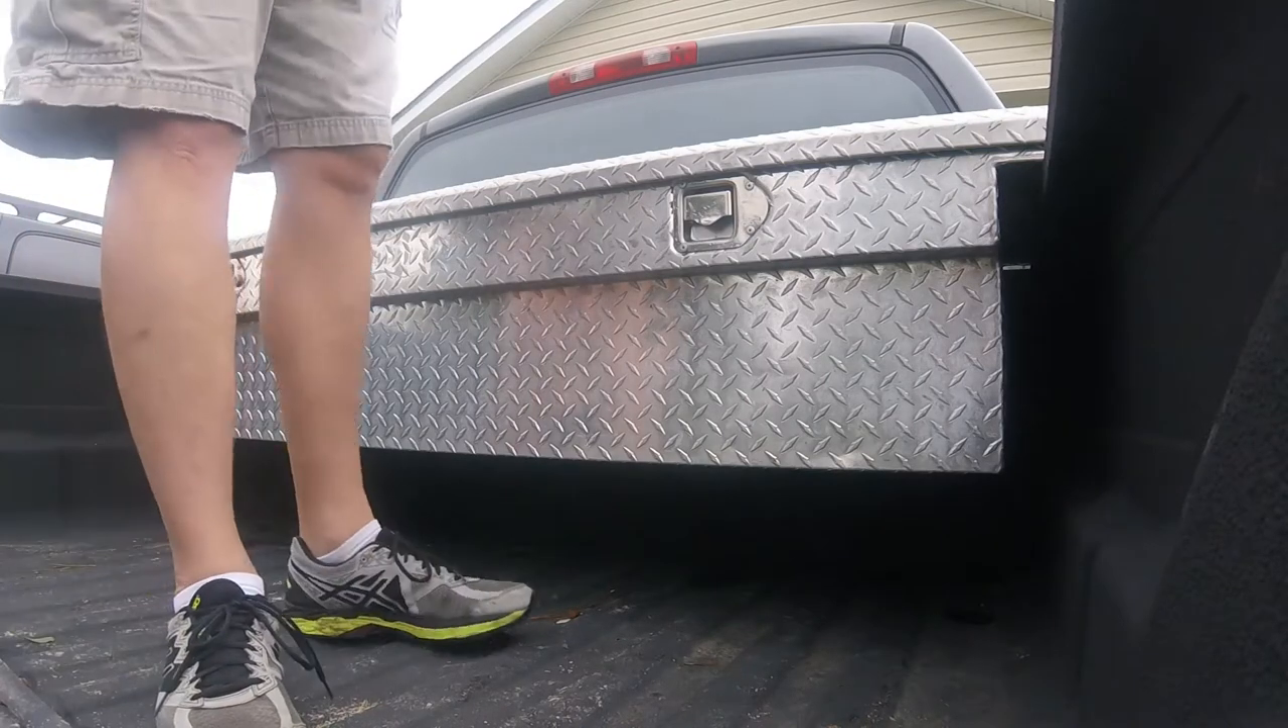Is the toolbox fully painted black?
No.